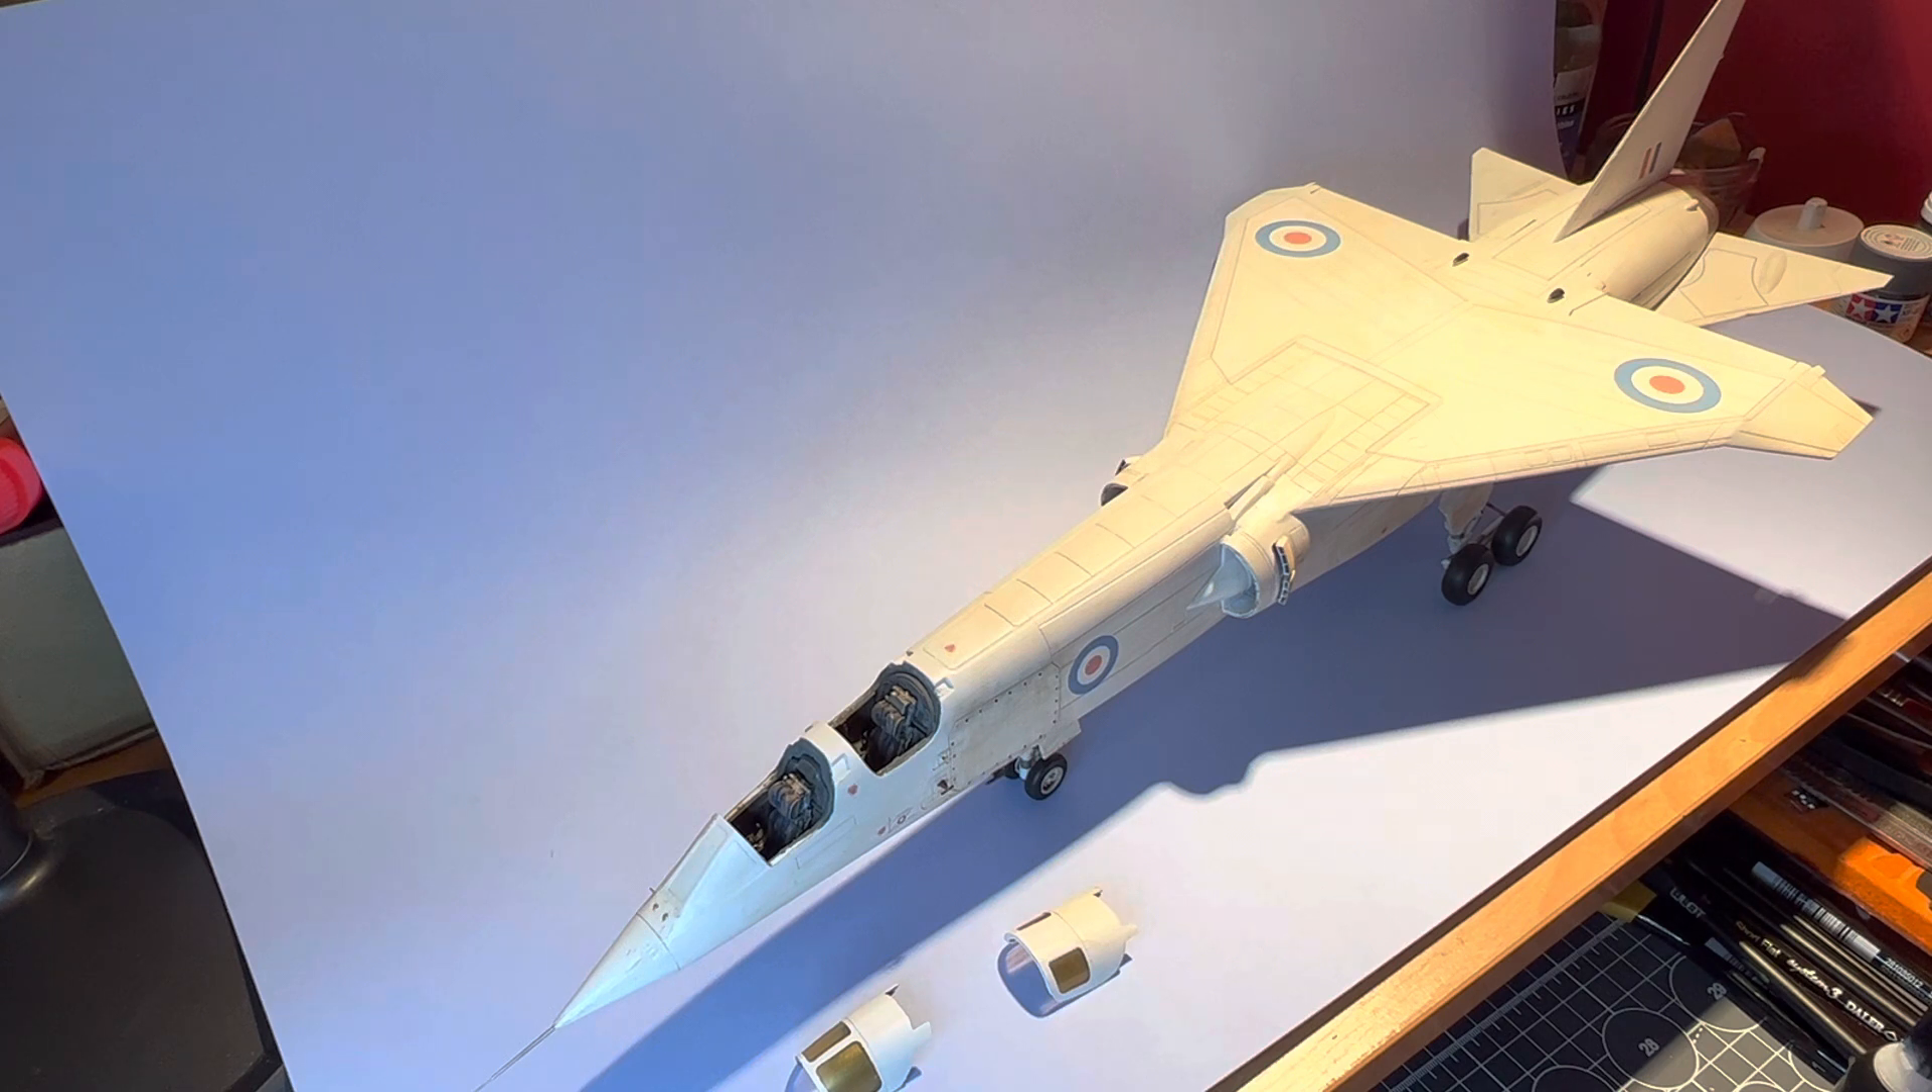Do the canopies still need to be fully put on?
Yes.